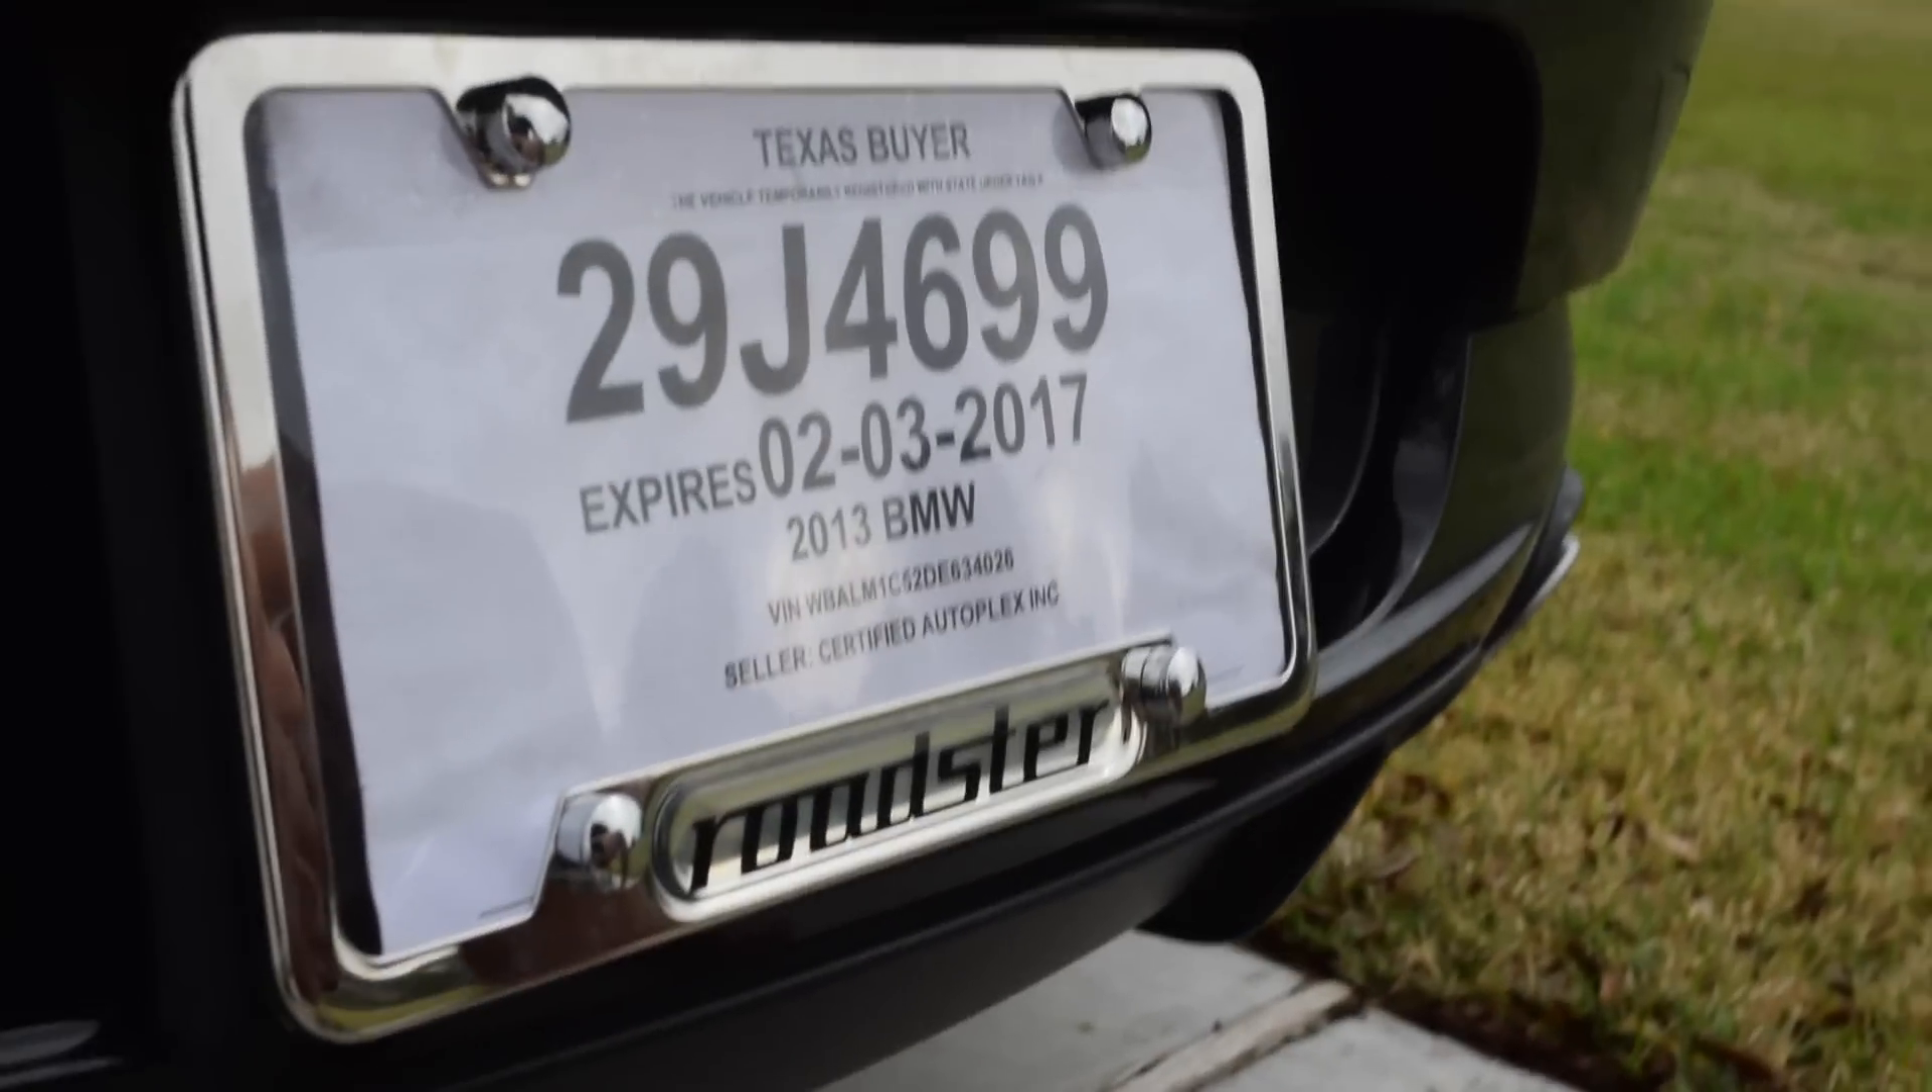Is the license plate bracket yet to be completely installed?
No.